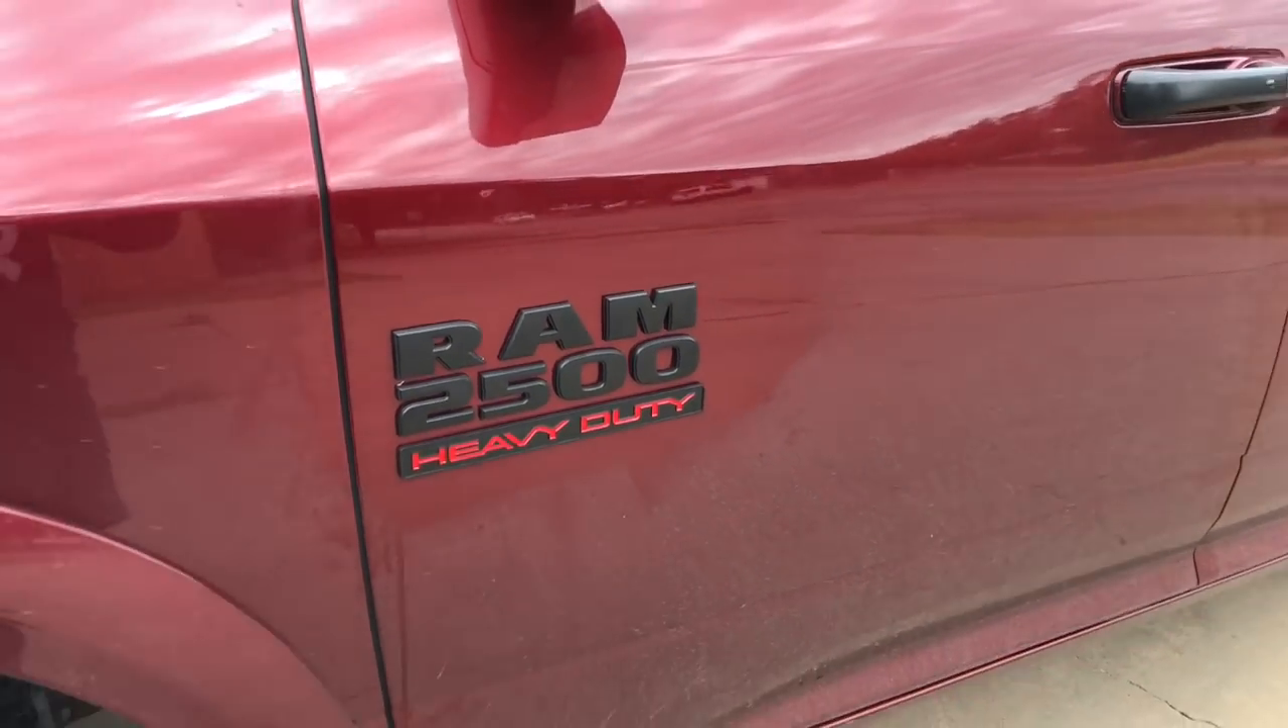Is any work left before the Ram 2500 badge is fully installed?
No.